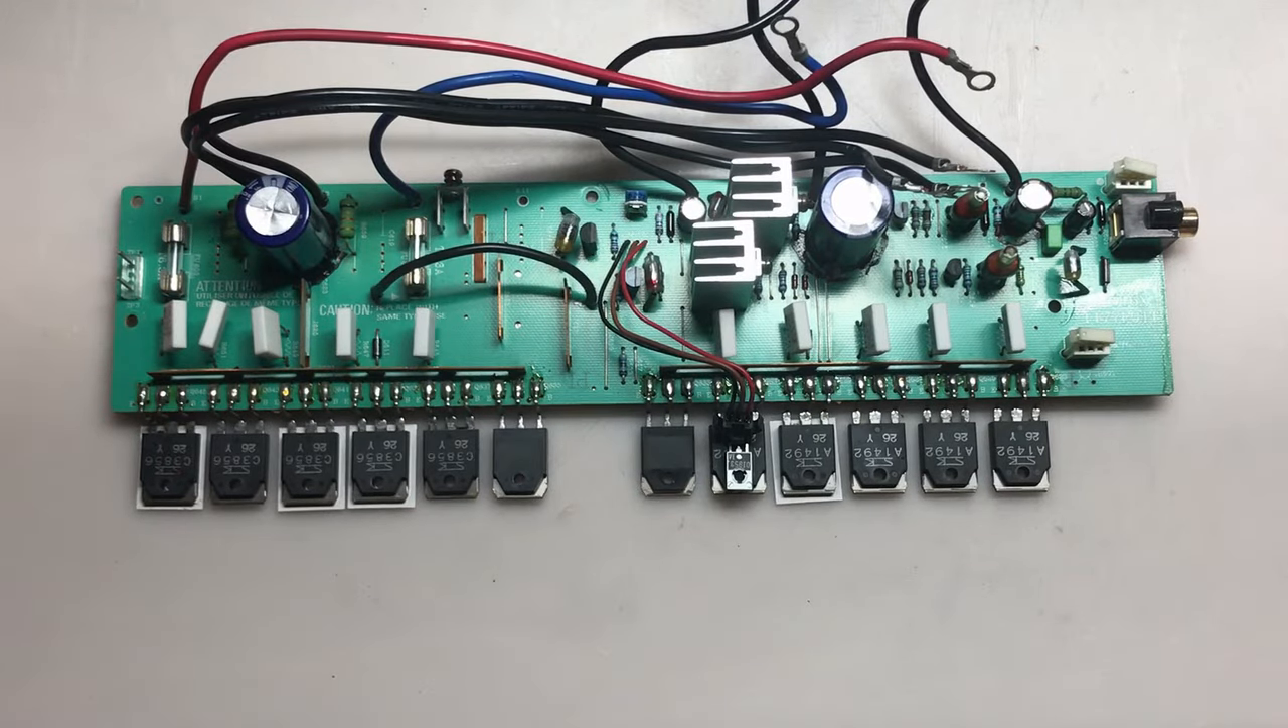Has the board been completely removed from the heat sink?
Yes.